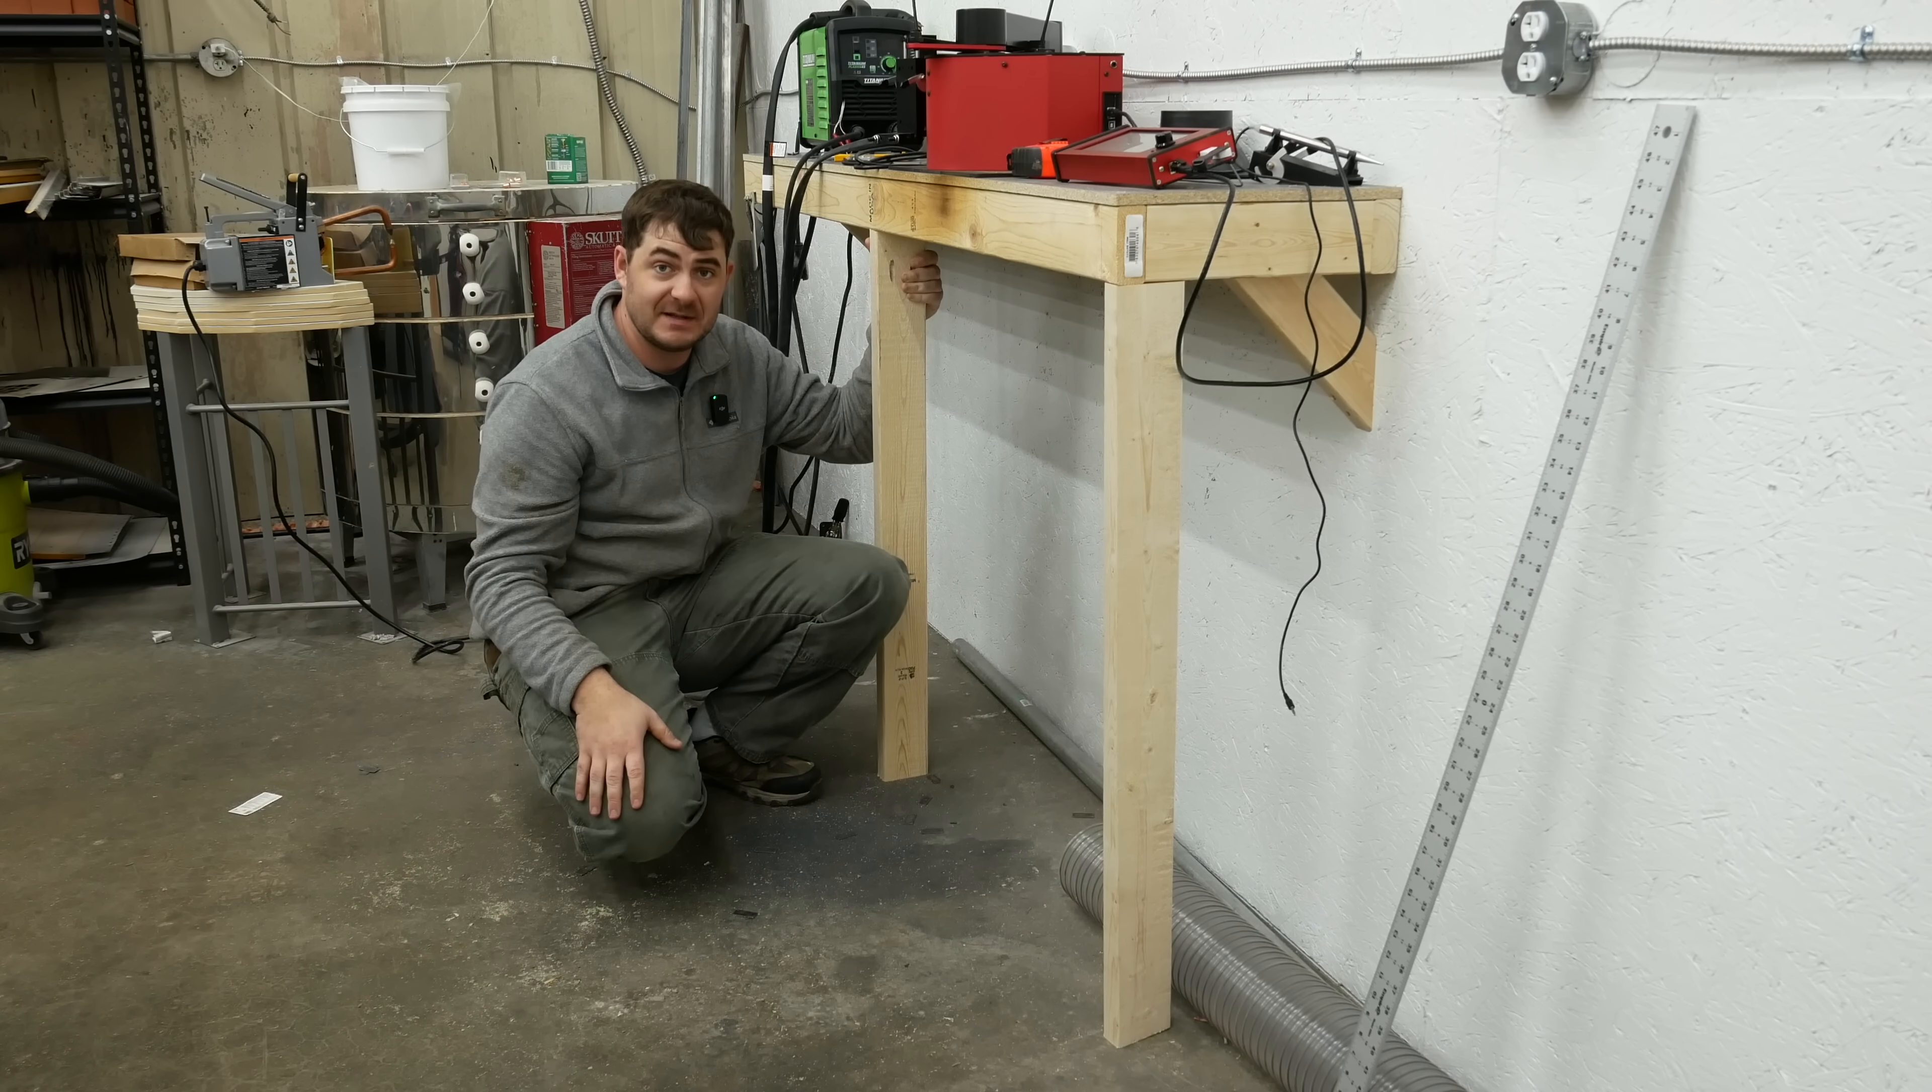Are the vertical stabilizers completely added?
Yes.